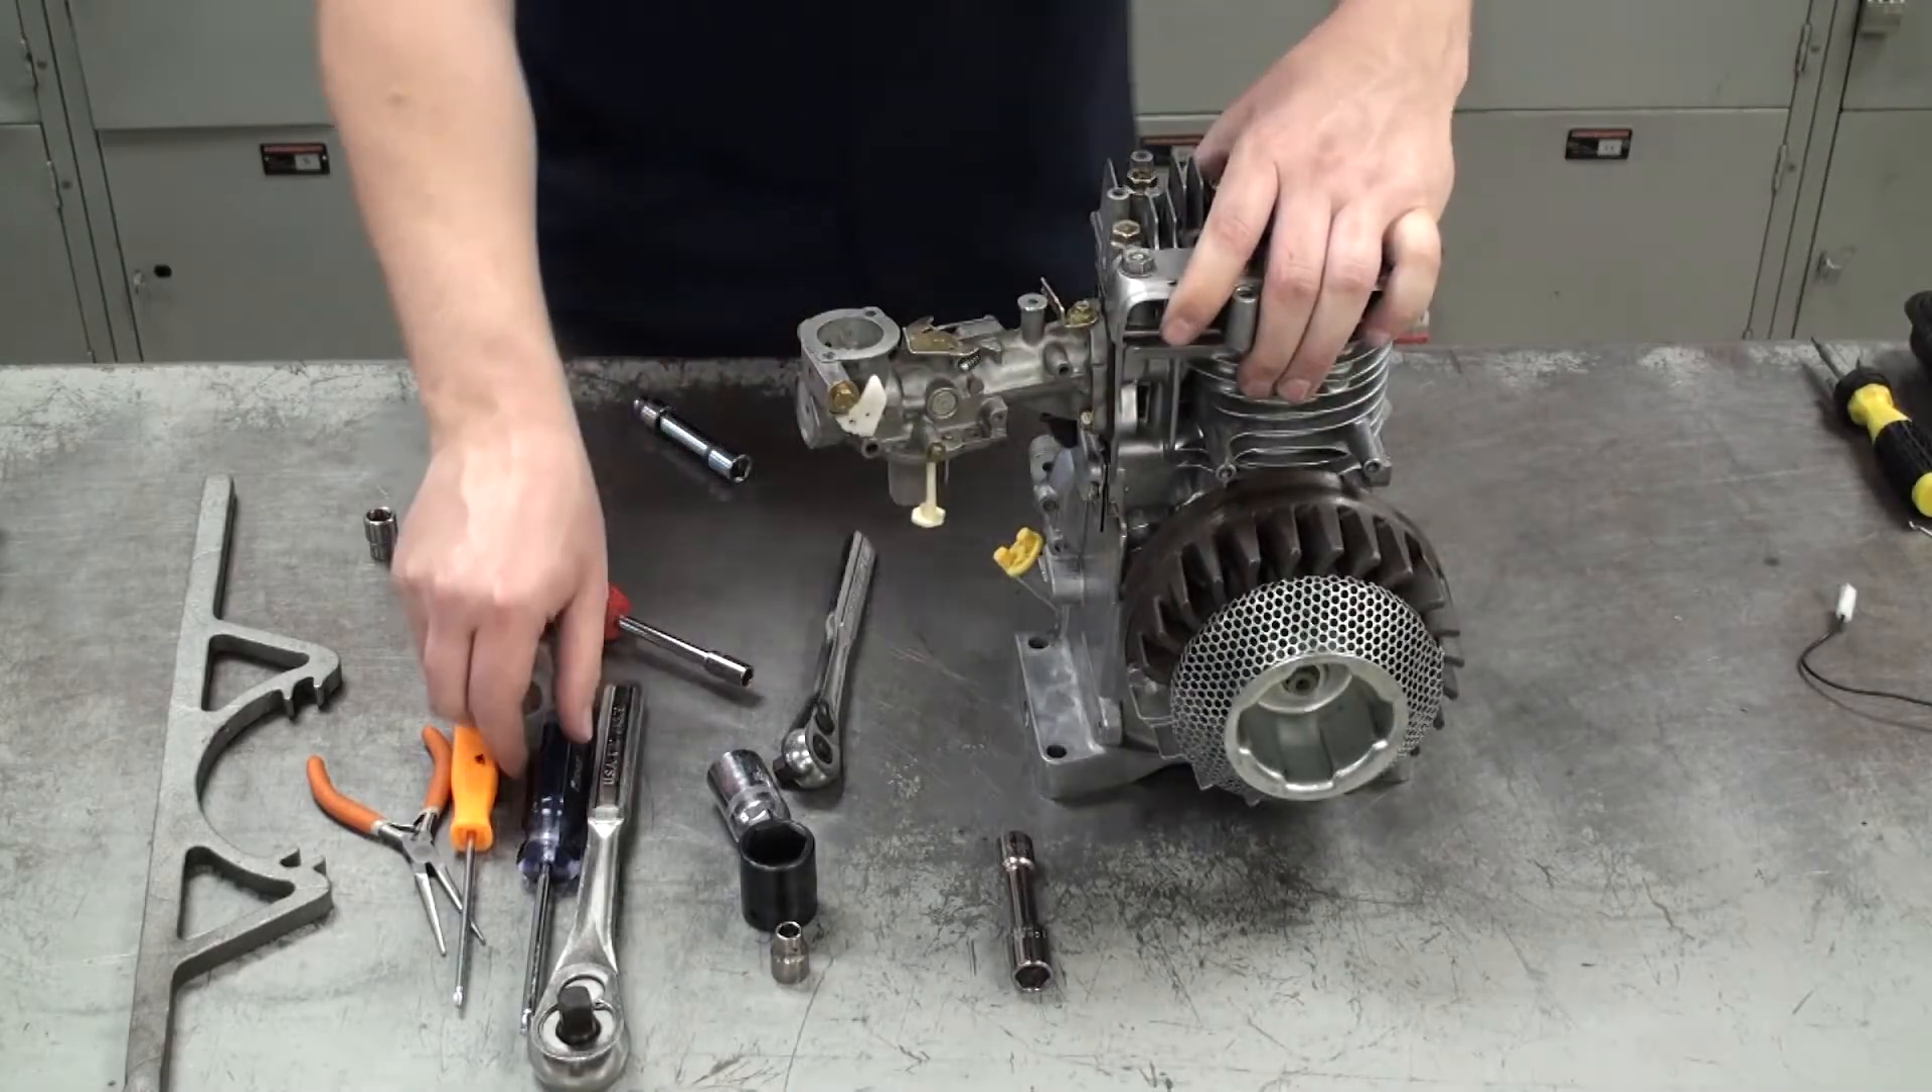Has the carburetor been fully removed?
No.